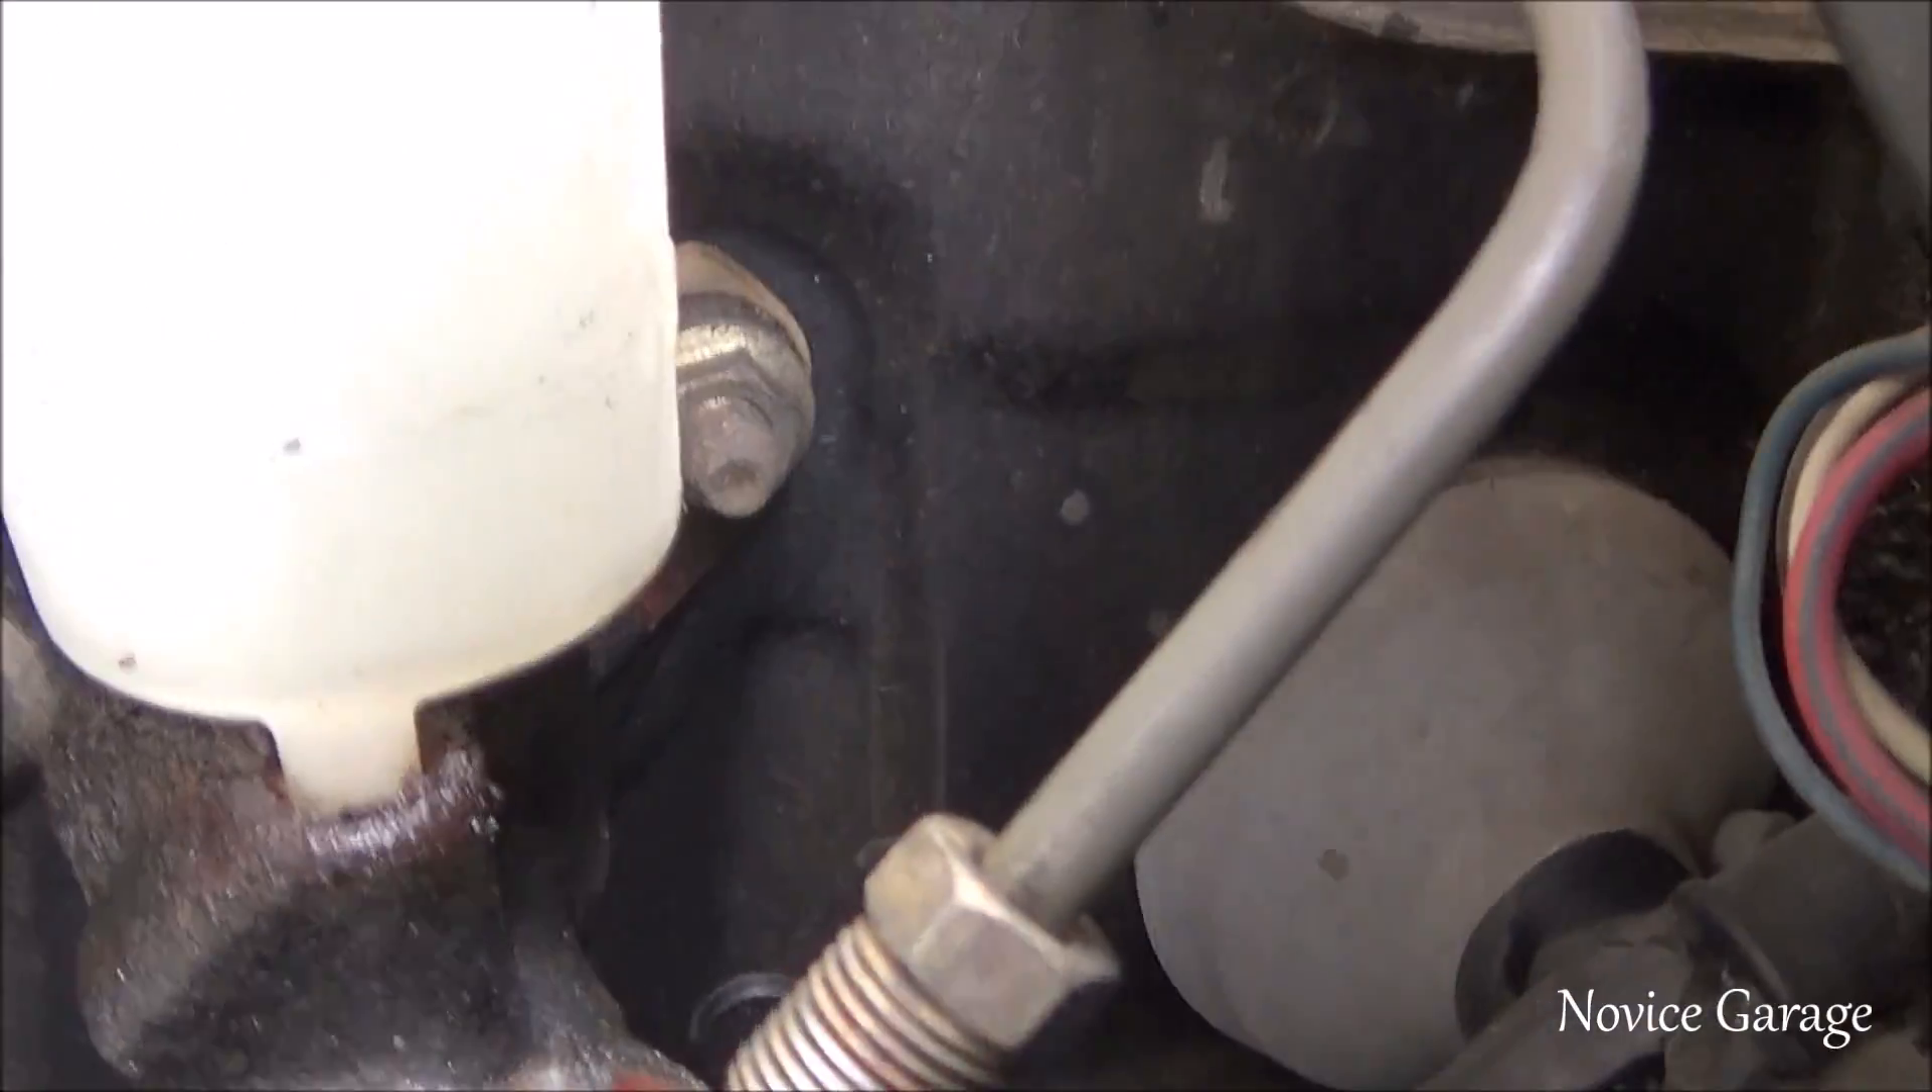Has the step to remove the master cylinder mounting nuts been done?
No.